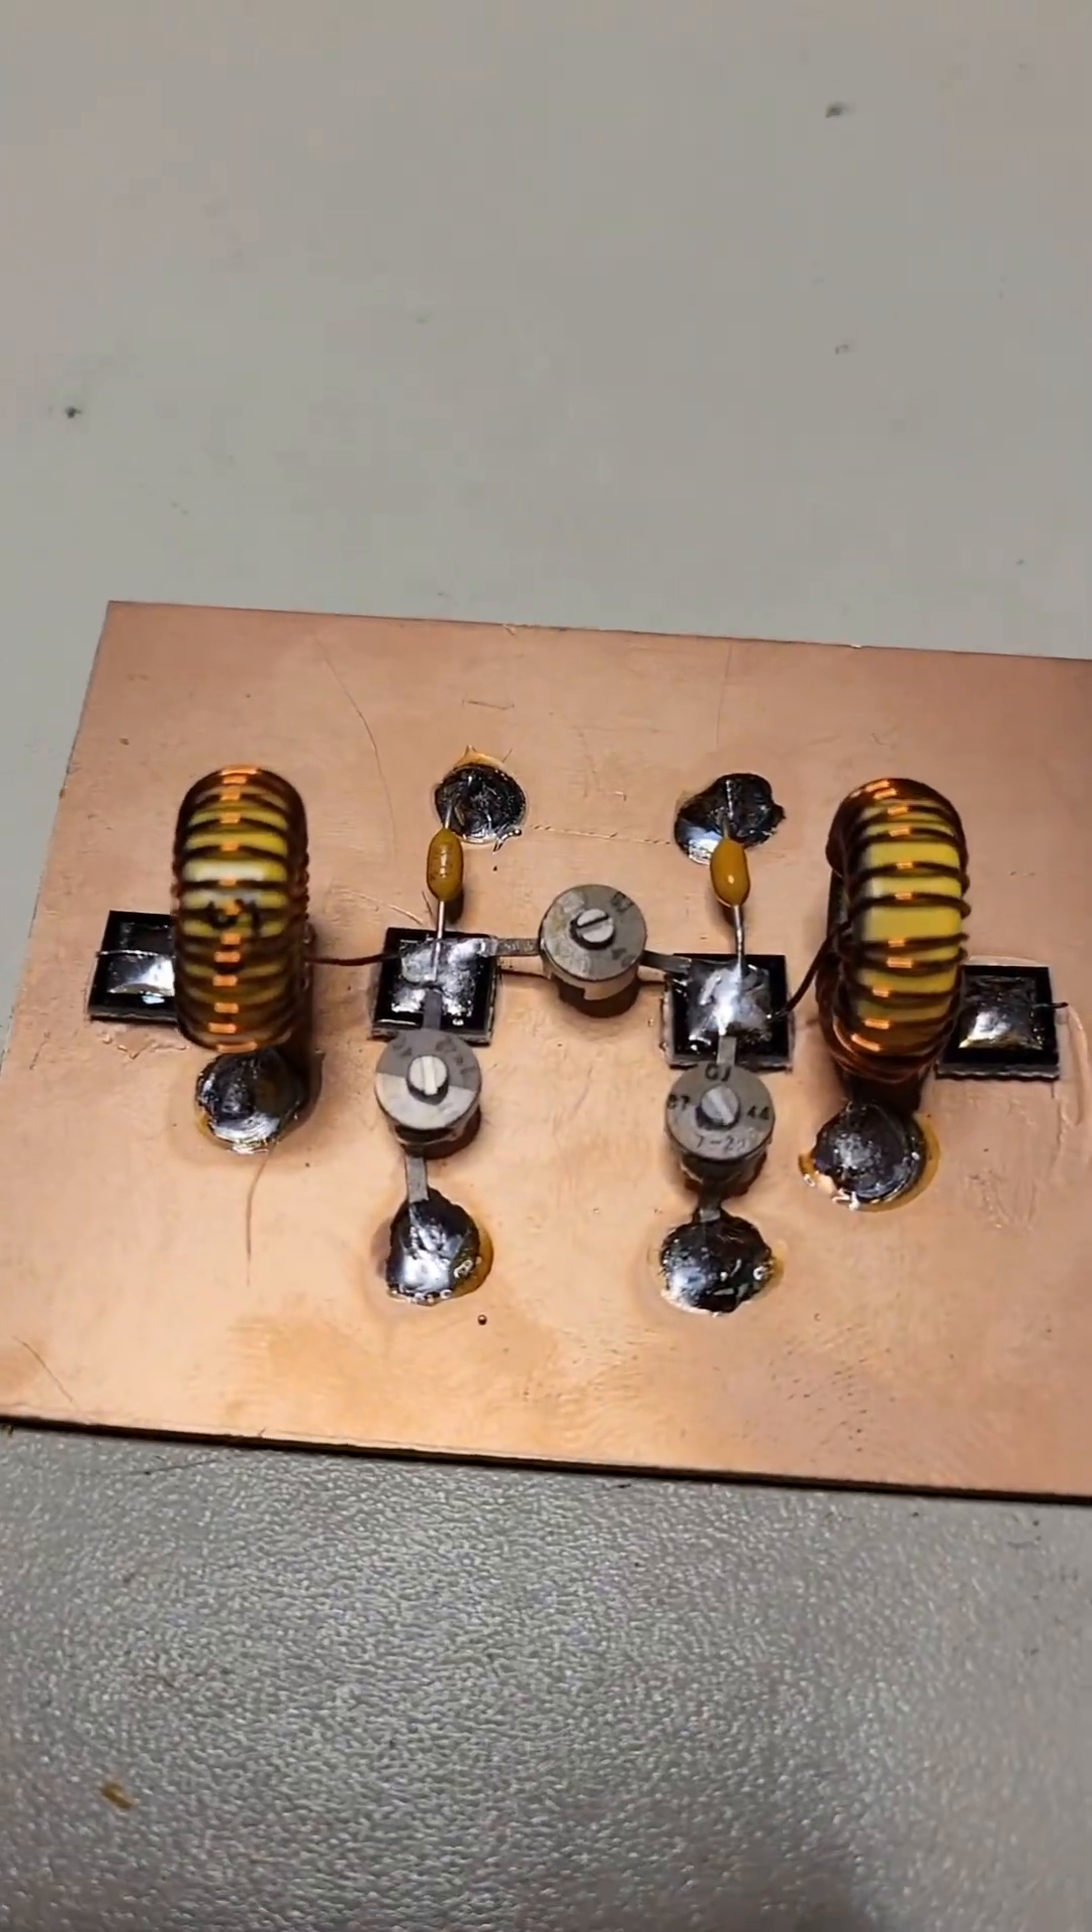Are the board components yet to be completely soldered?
No.